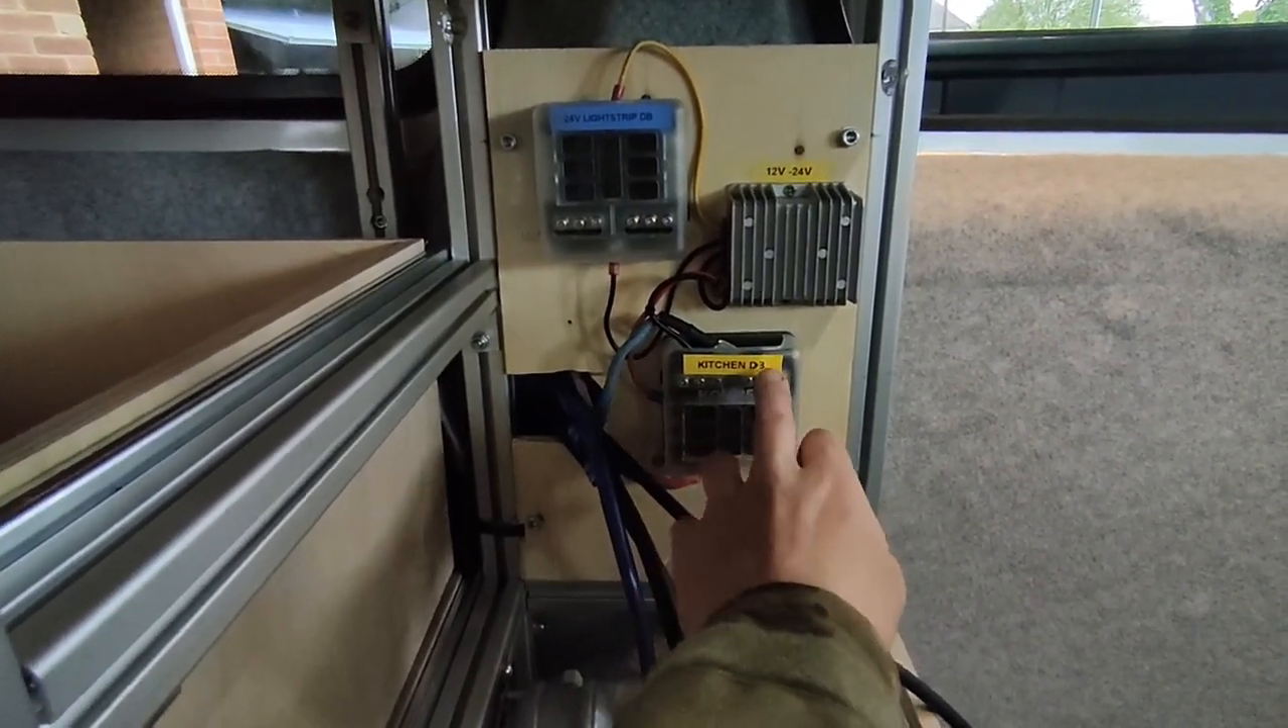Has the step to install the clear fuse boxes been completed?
Yes.